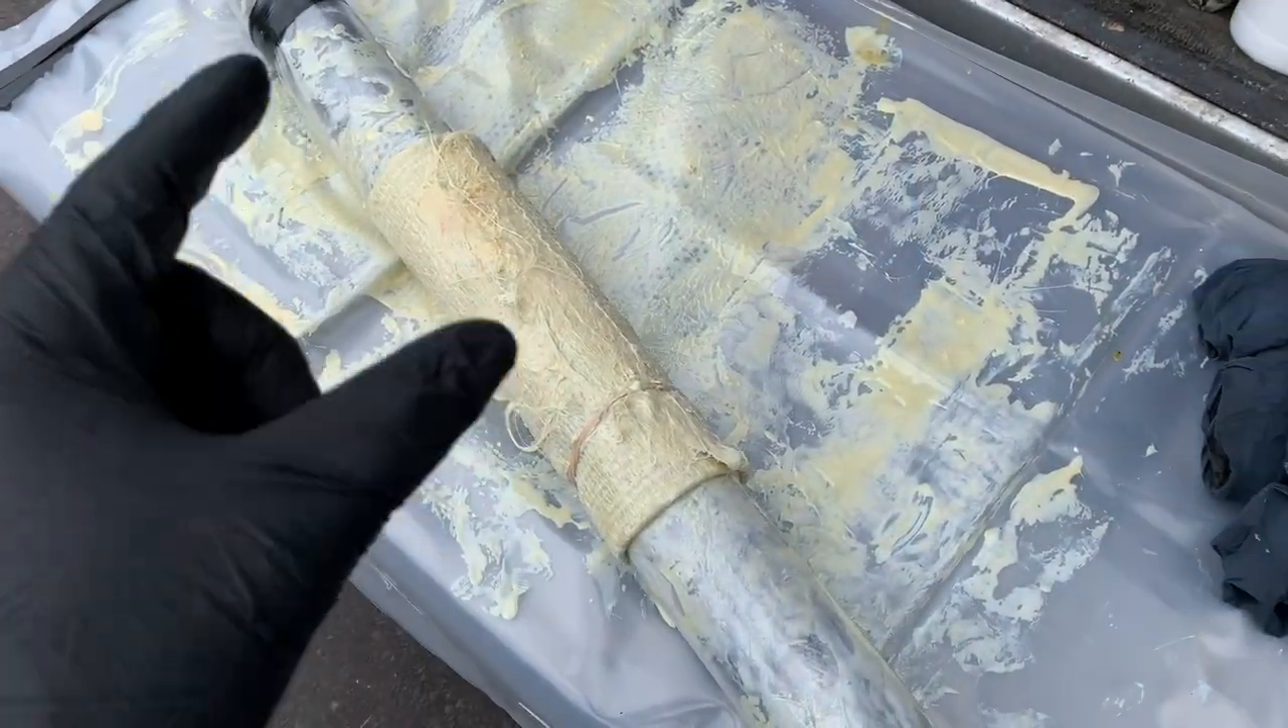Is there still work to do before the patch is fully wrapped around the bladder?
No.